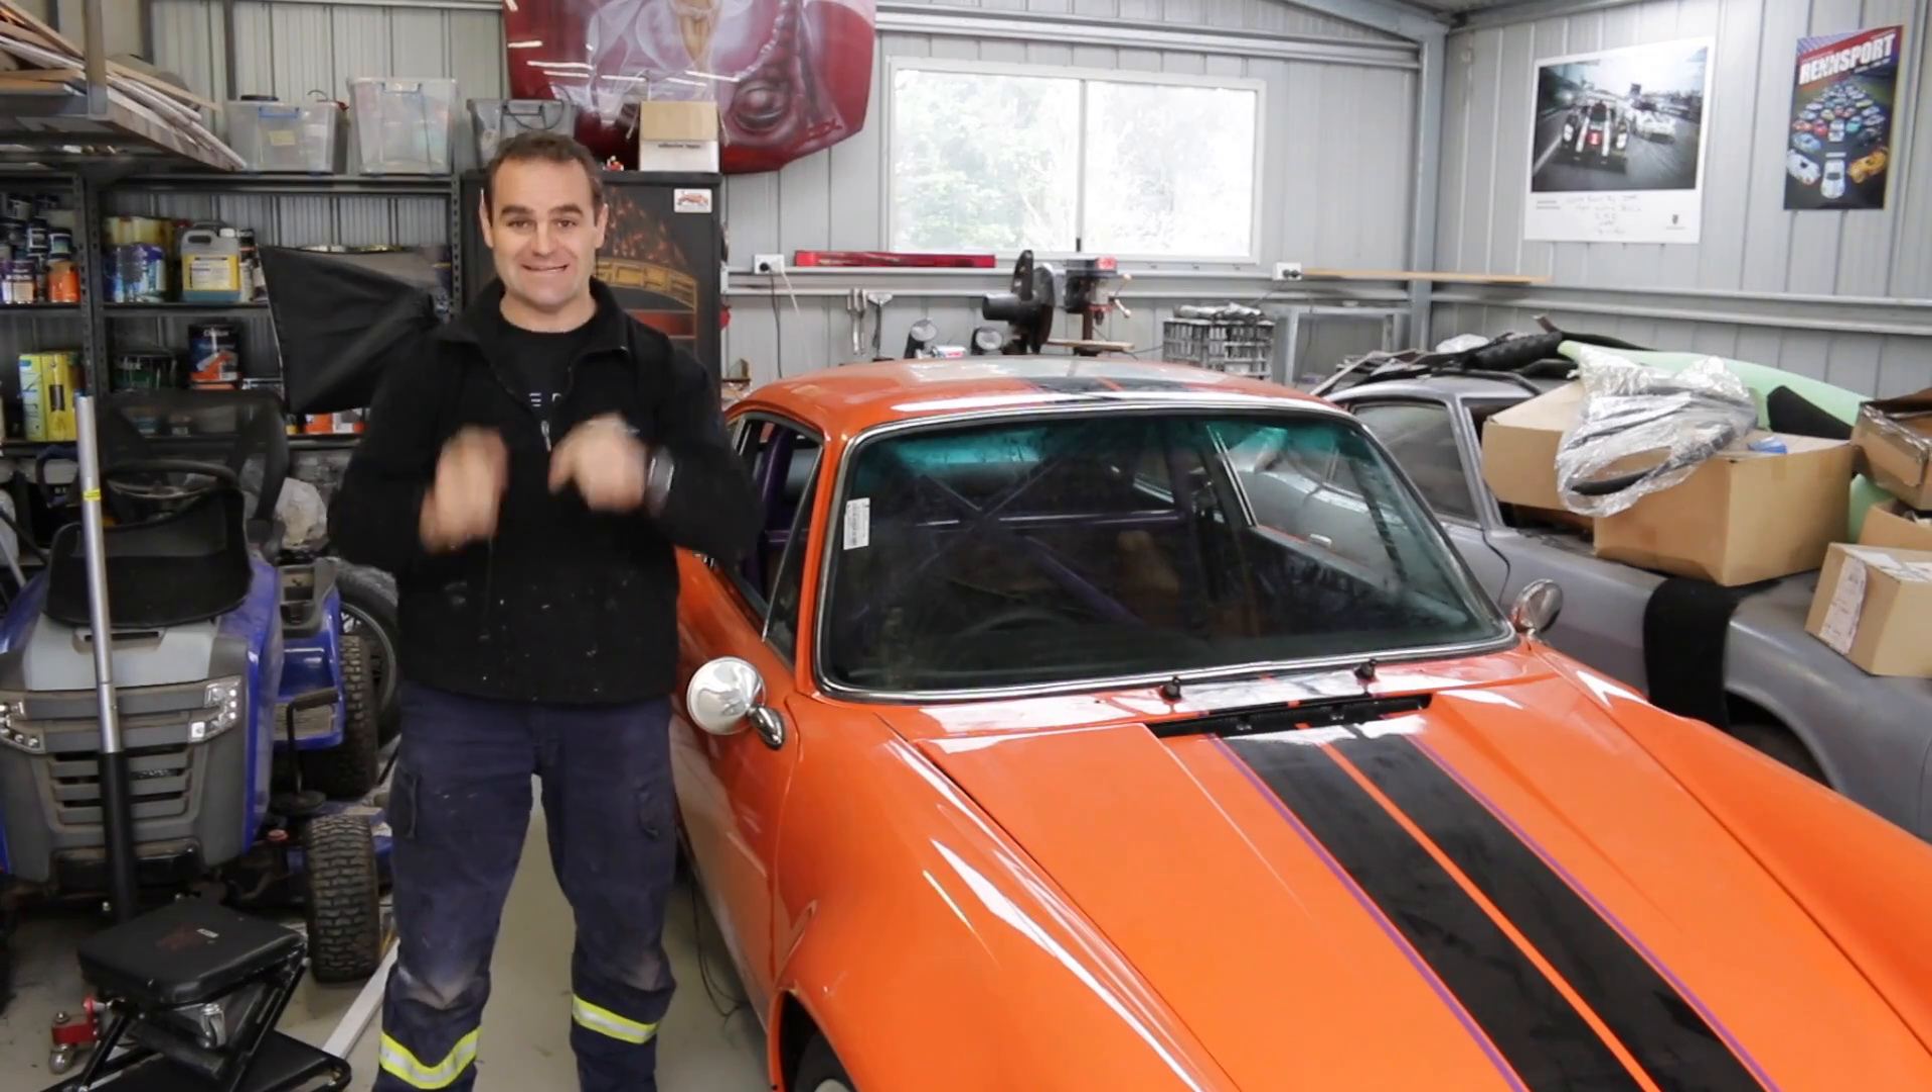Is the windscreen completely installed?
Yes.